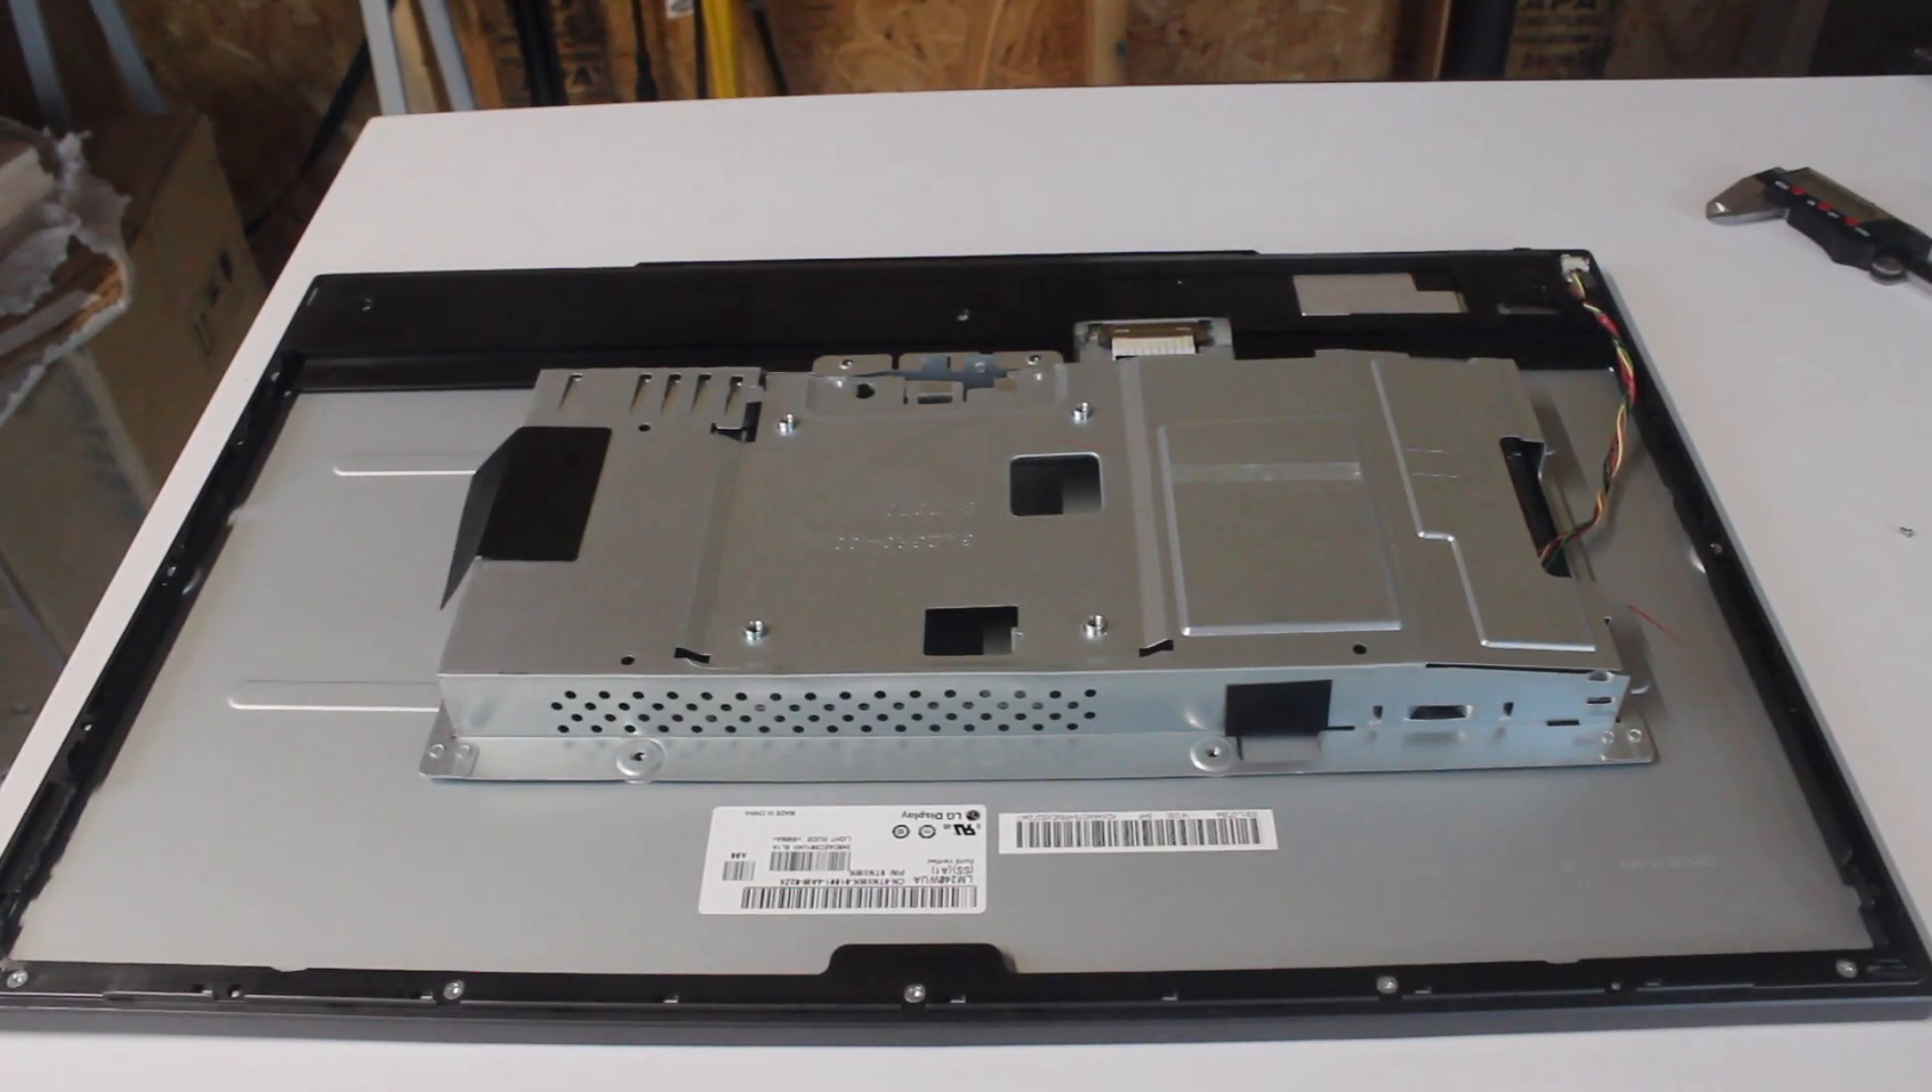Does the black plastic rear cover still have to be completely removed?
No.